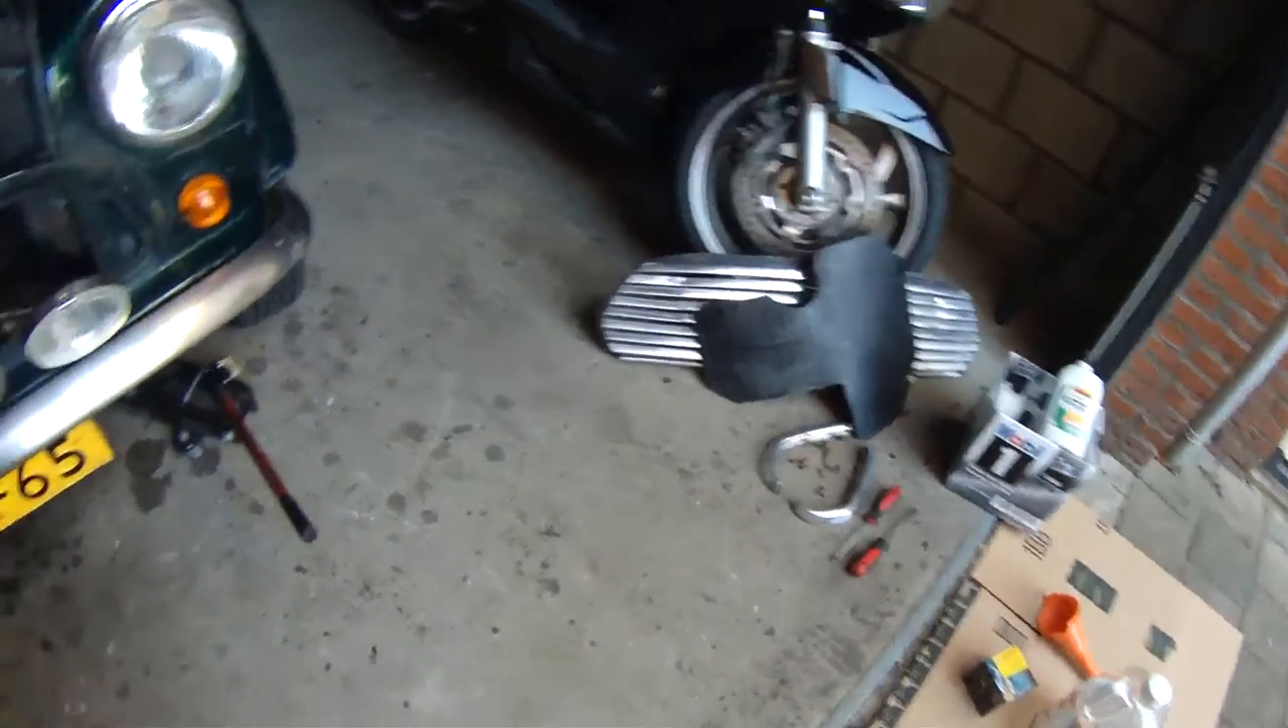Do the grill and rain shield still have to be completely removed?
No.